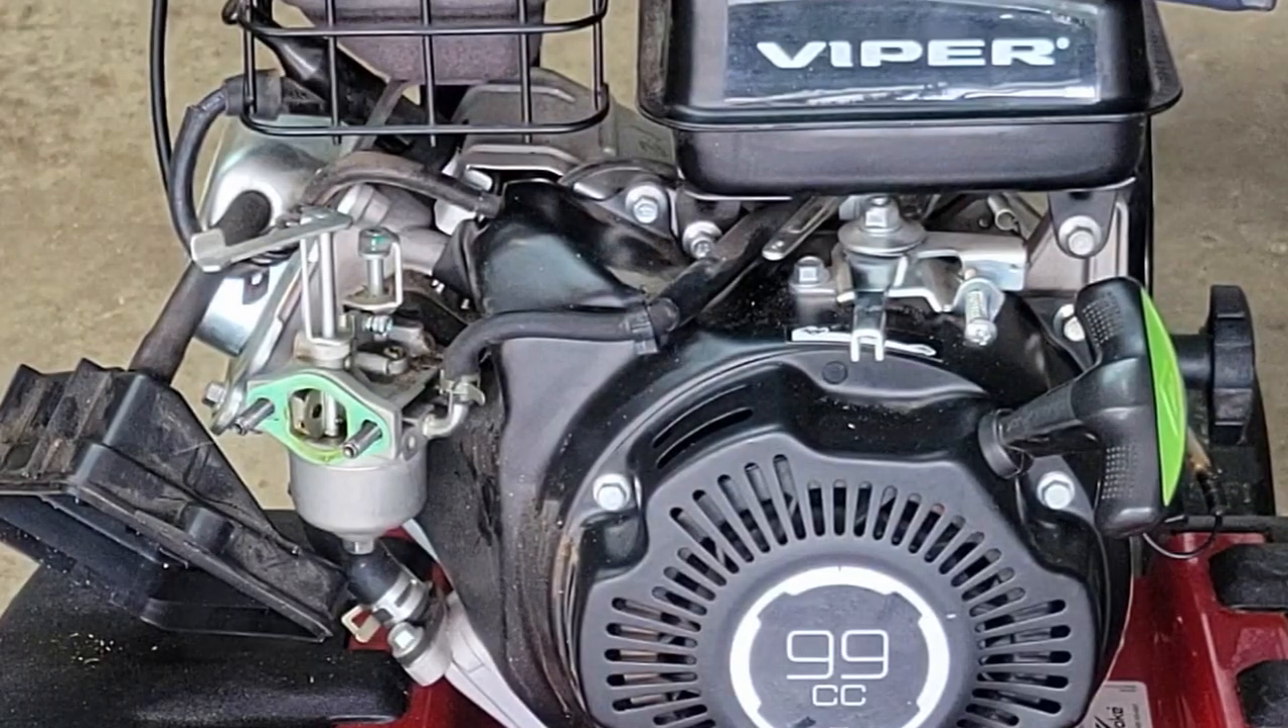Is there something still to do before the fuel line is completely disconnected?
Yes.